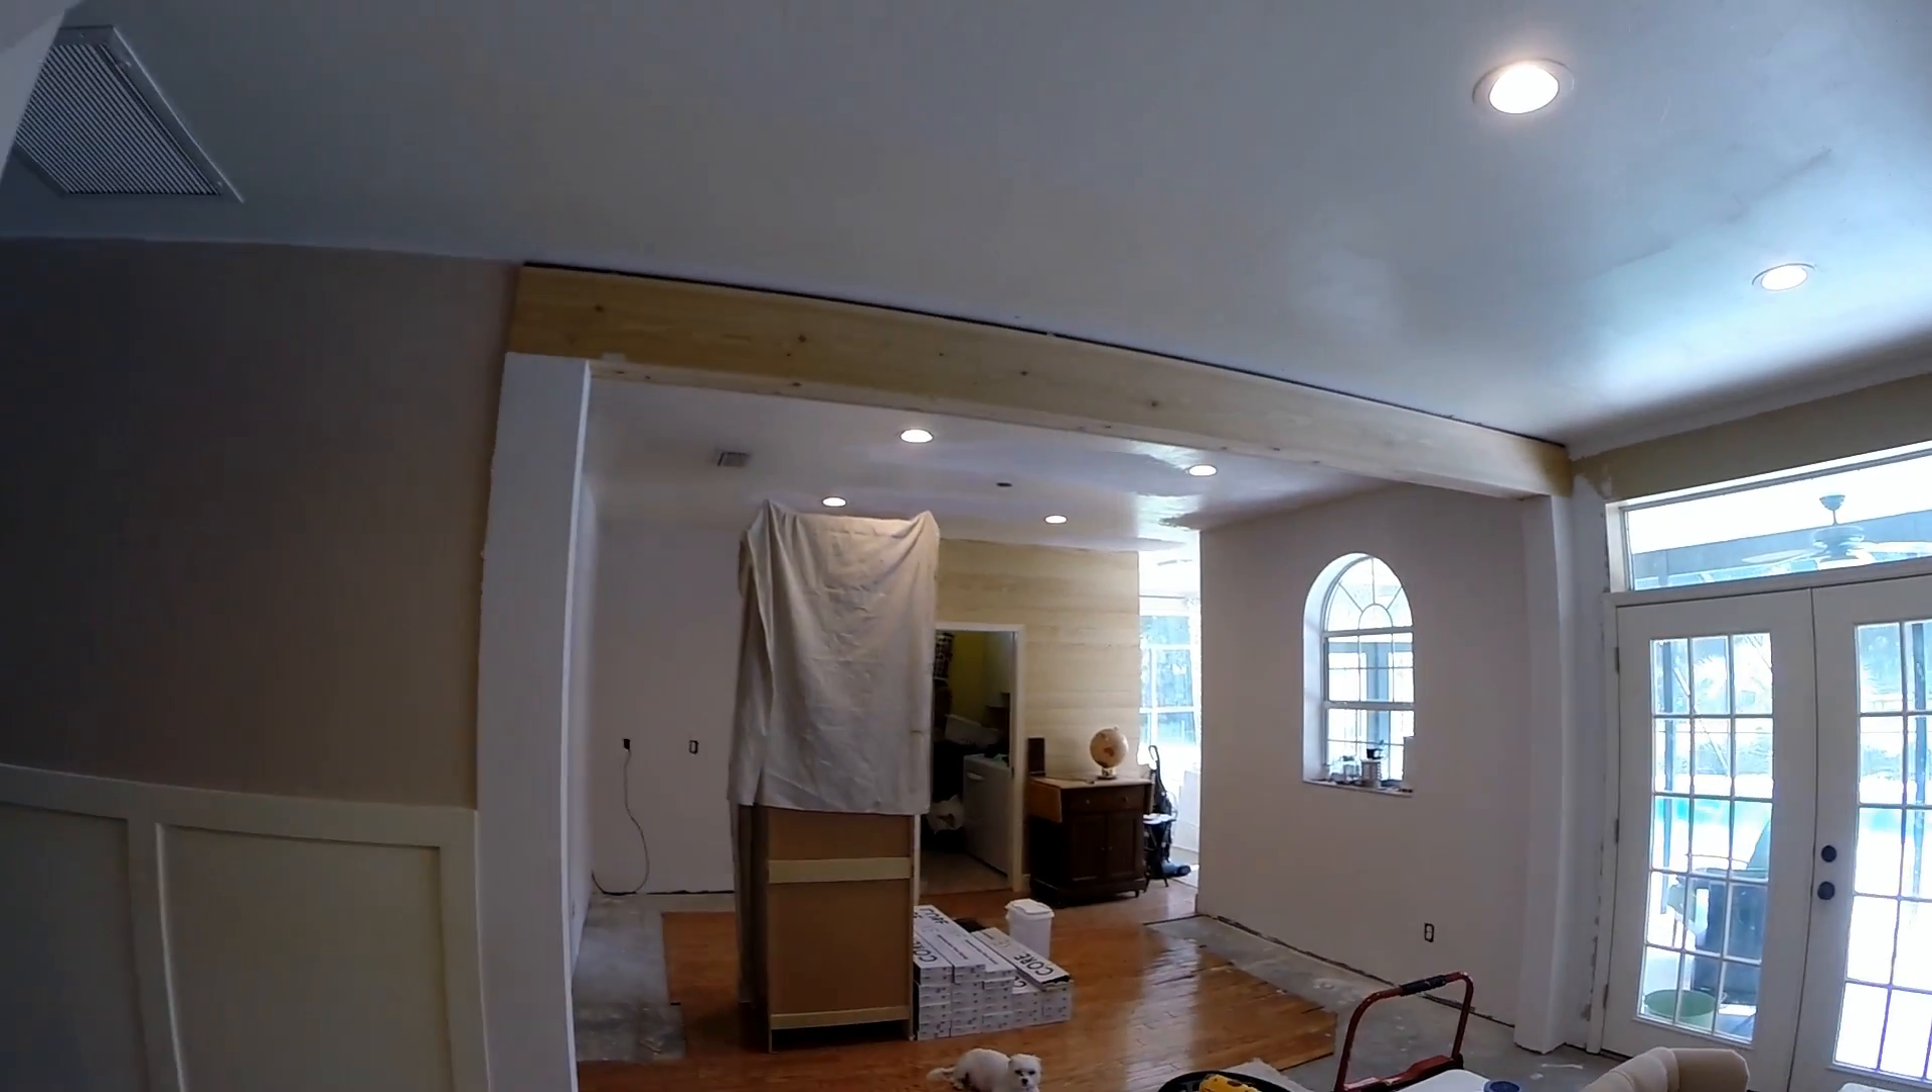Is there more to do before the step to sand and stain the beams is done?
Yes.